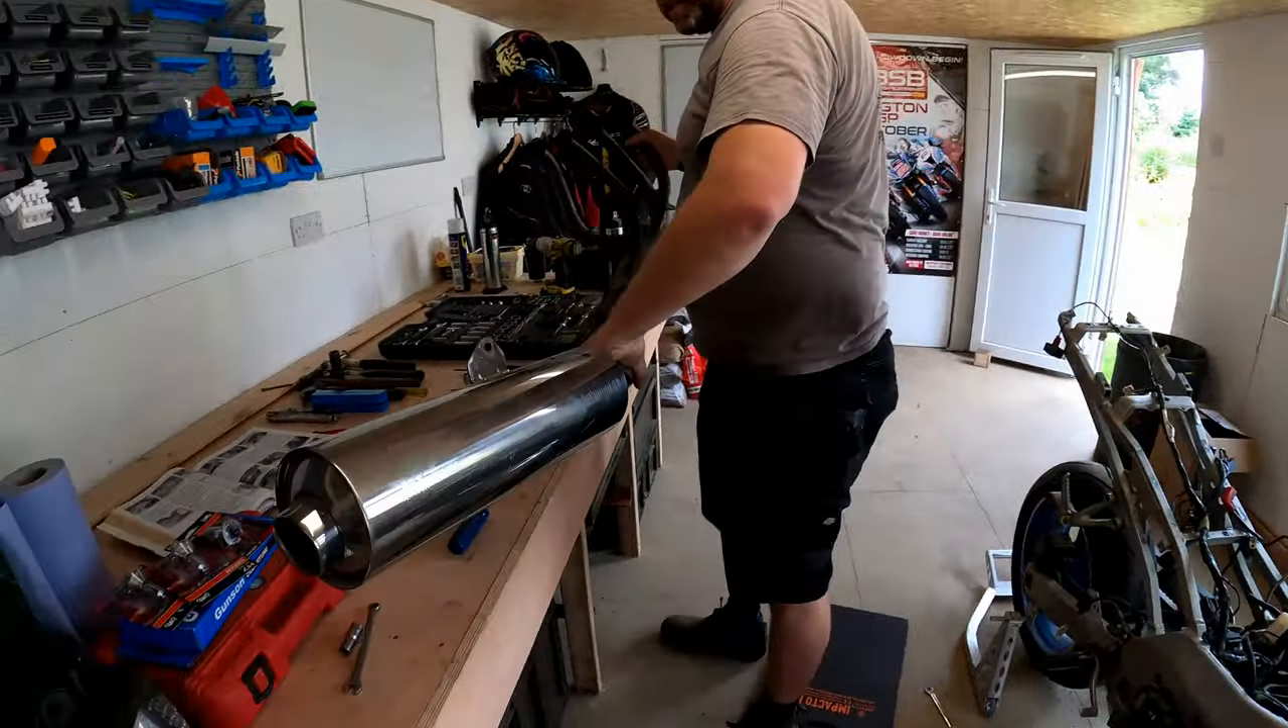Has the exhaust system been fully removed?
Yes.